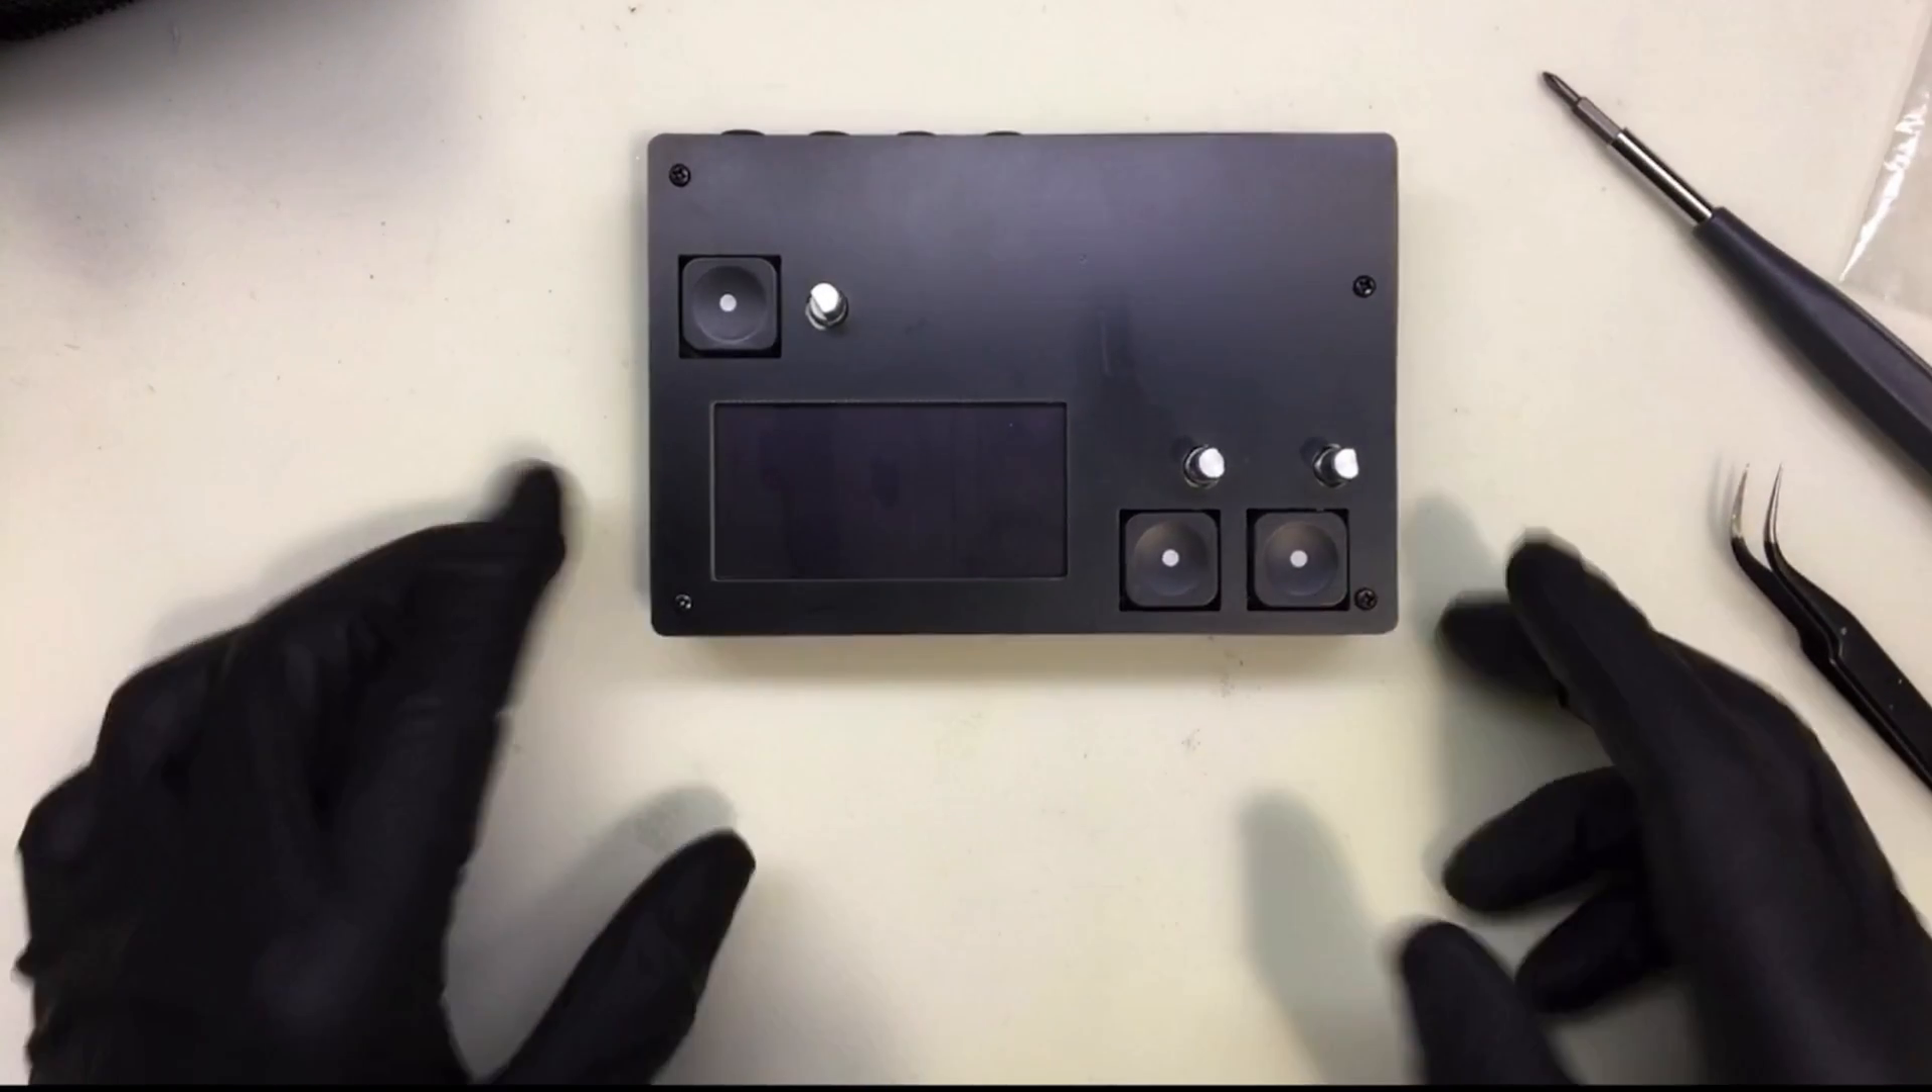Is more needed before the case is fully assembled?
No.